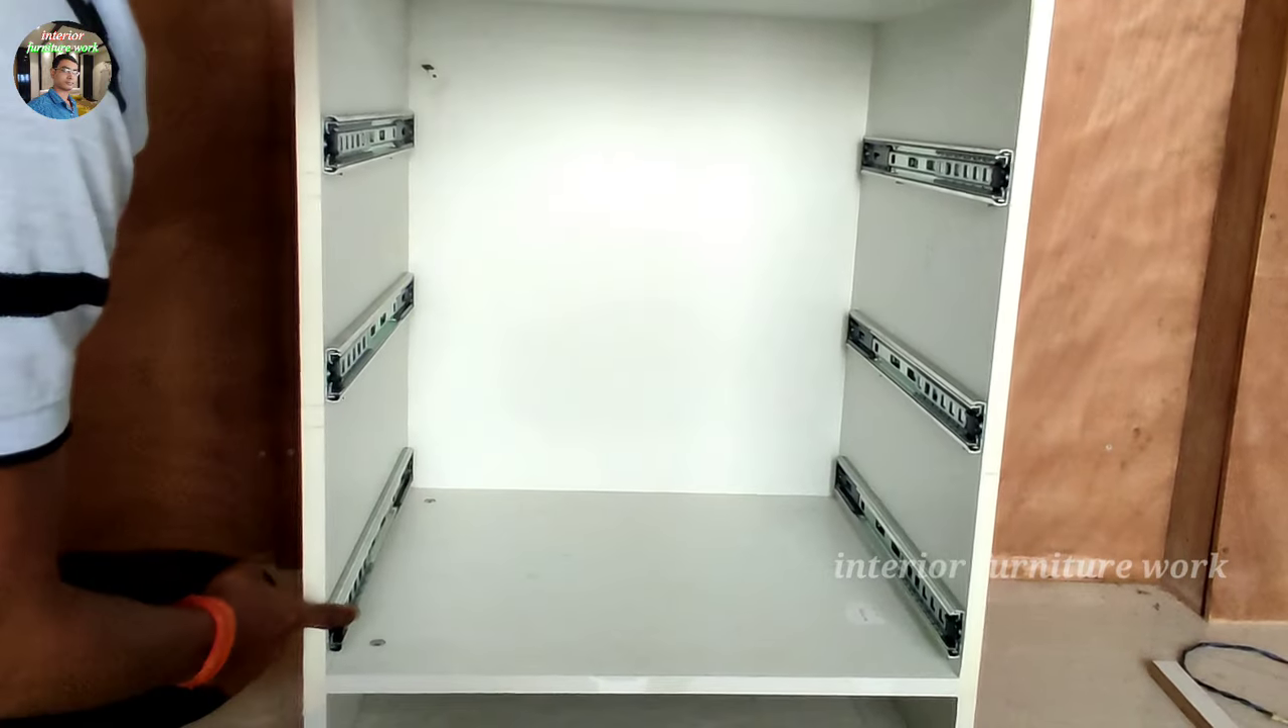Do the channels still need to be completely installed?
No.